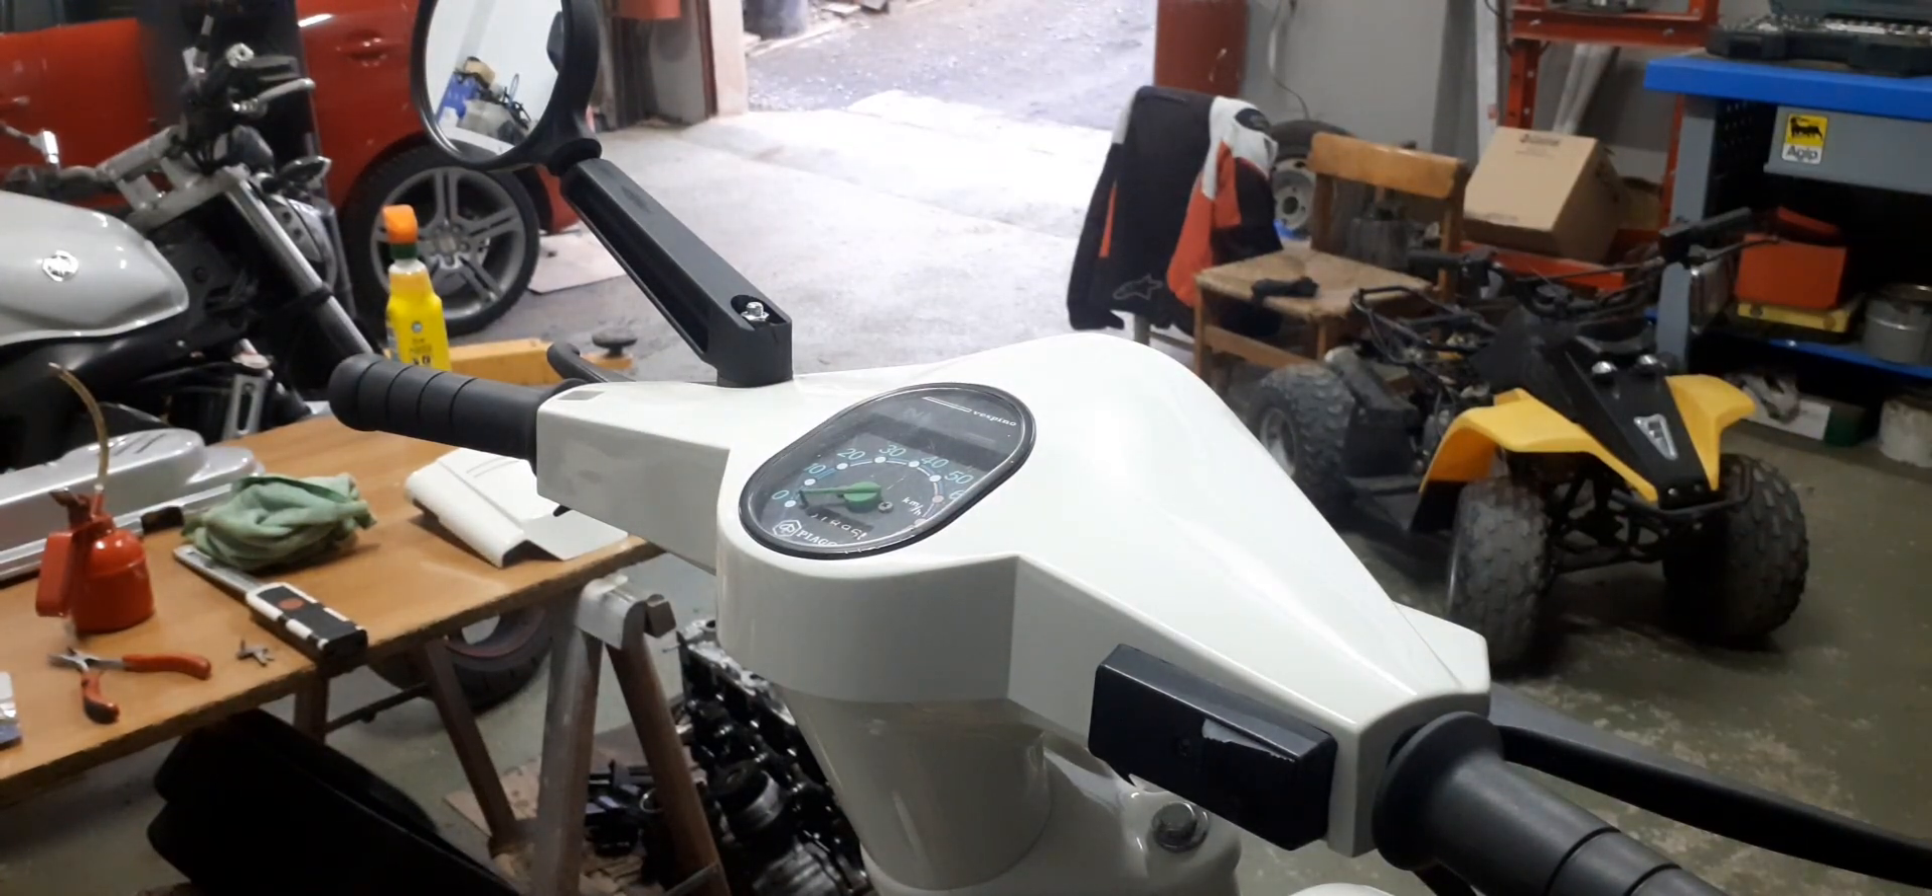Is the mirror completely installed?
Yes.